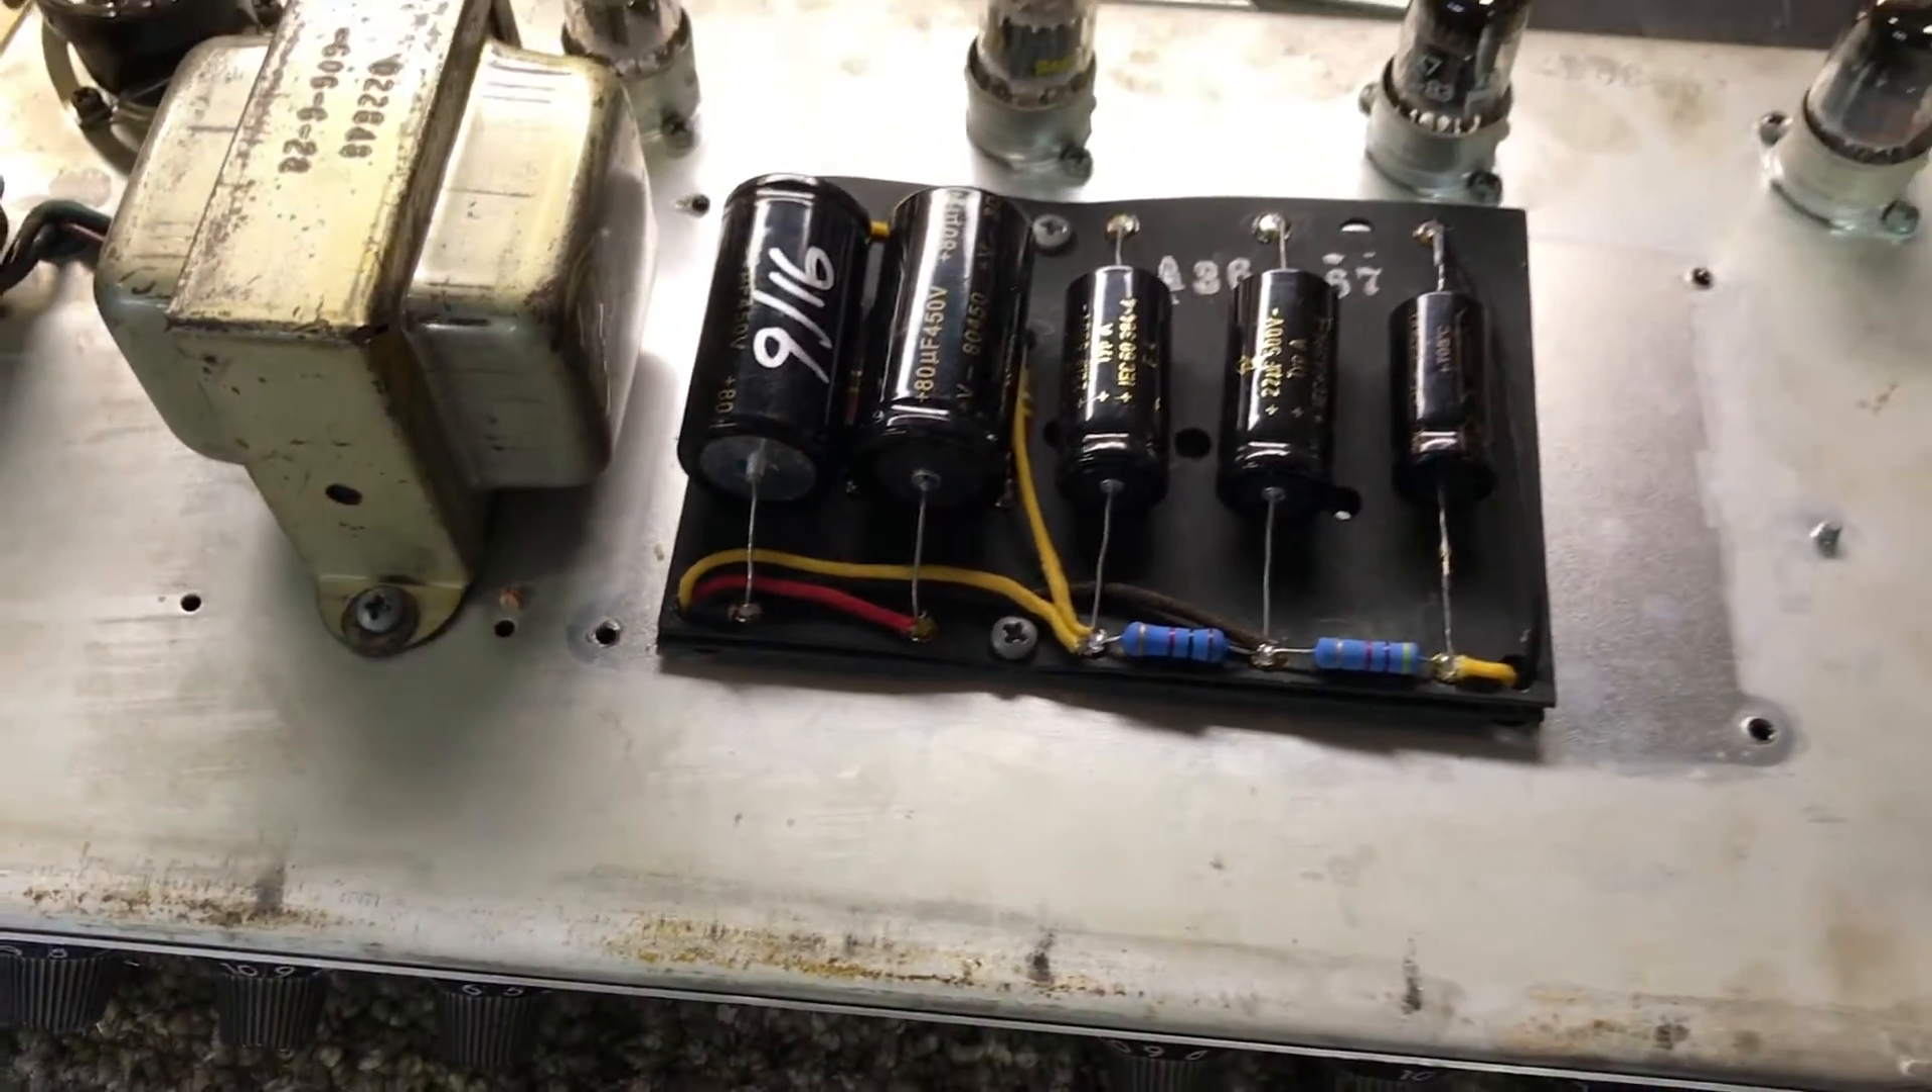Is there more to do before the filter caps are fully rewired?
No.